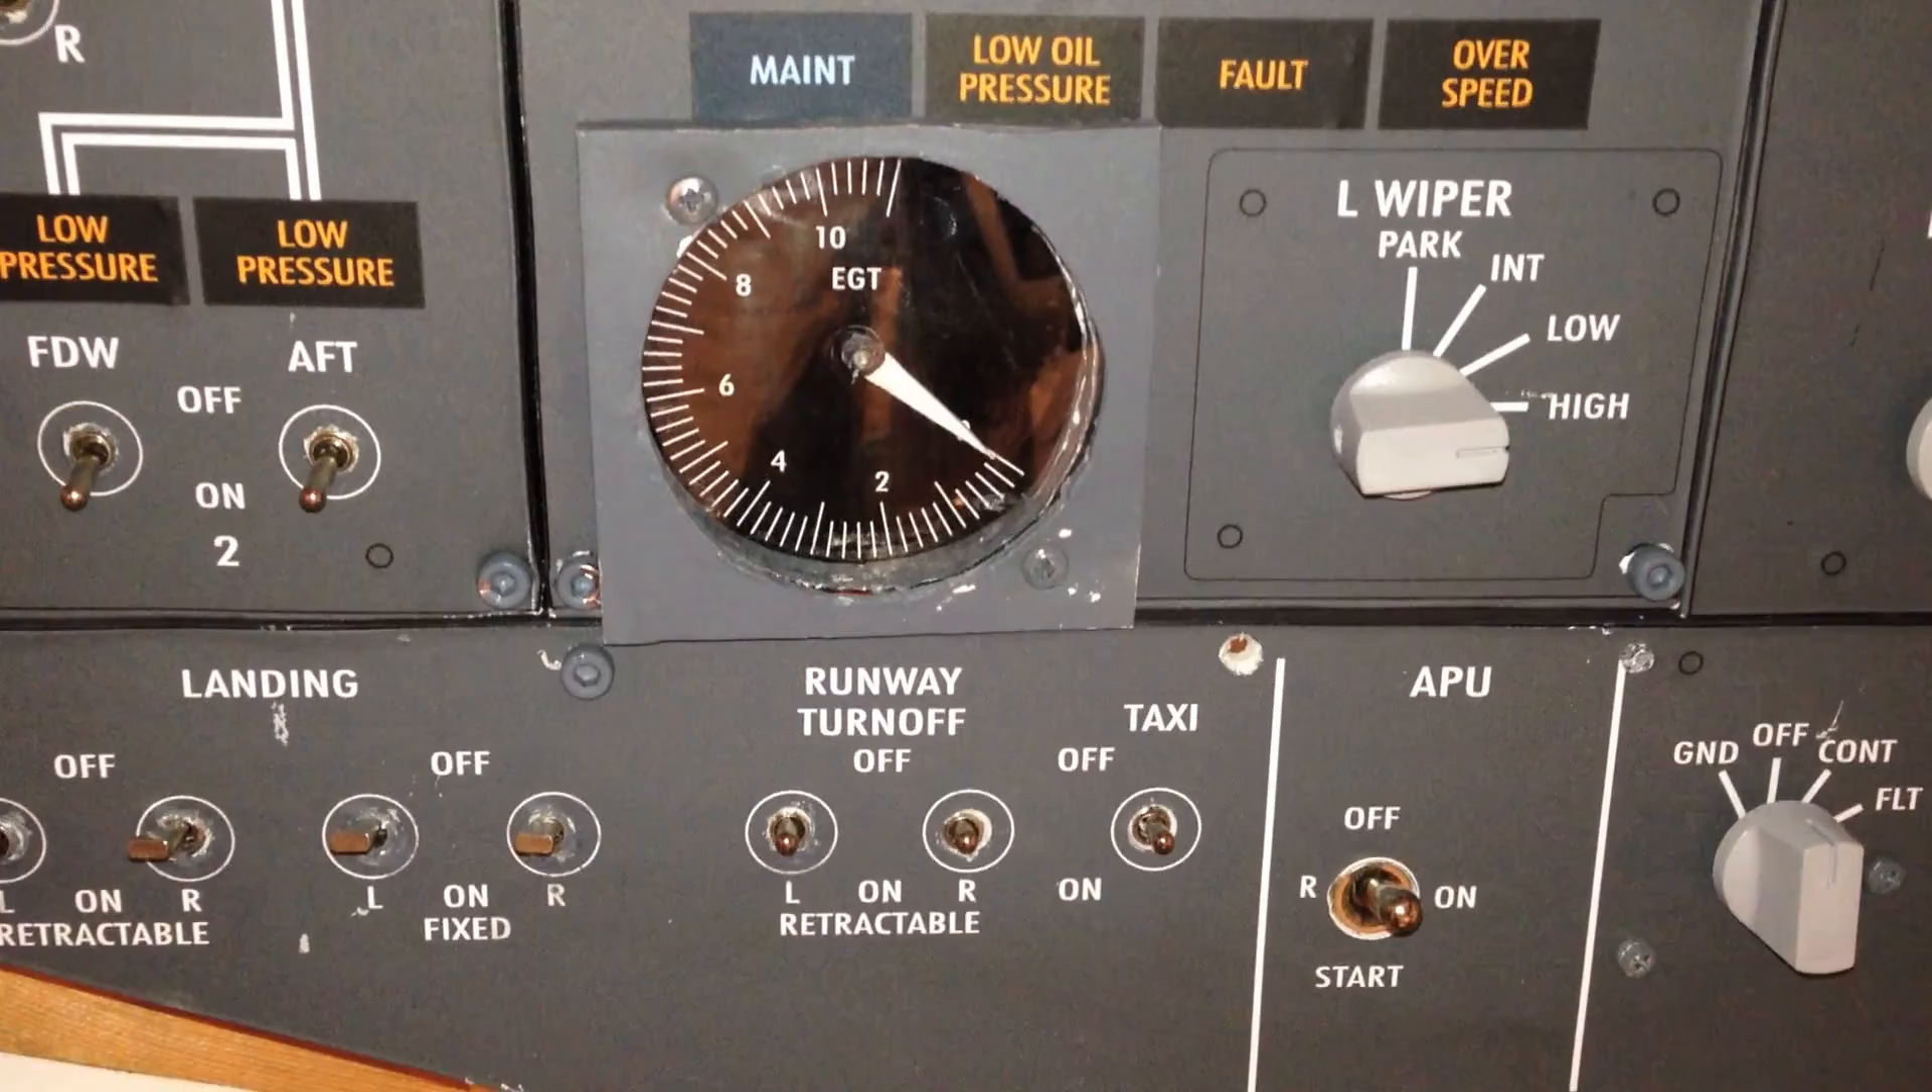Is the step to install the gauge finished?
Yes.